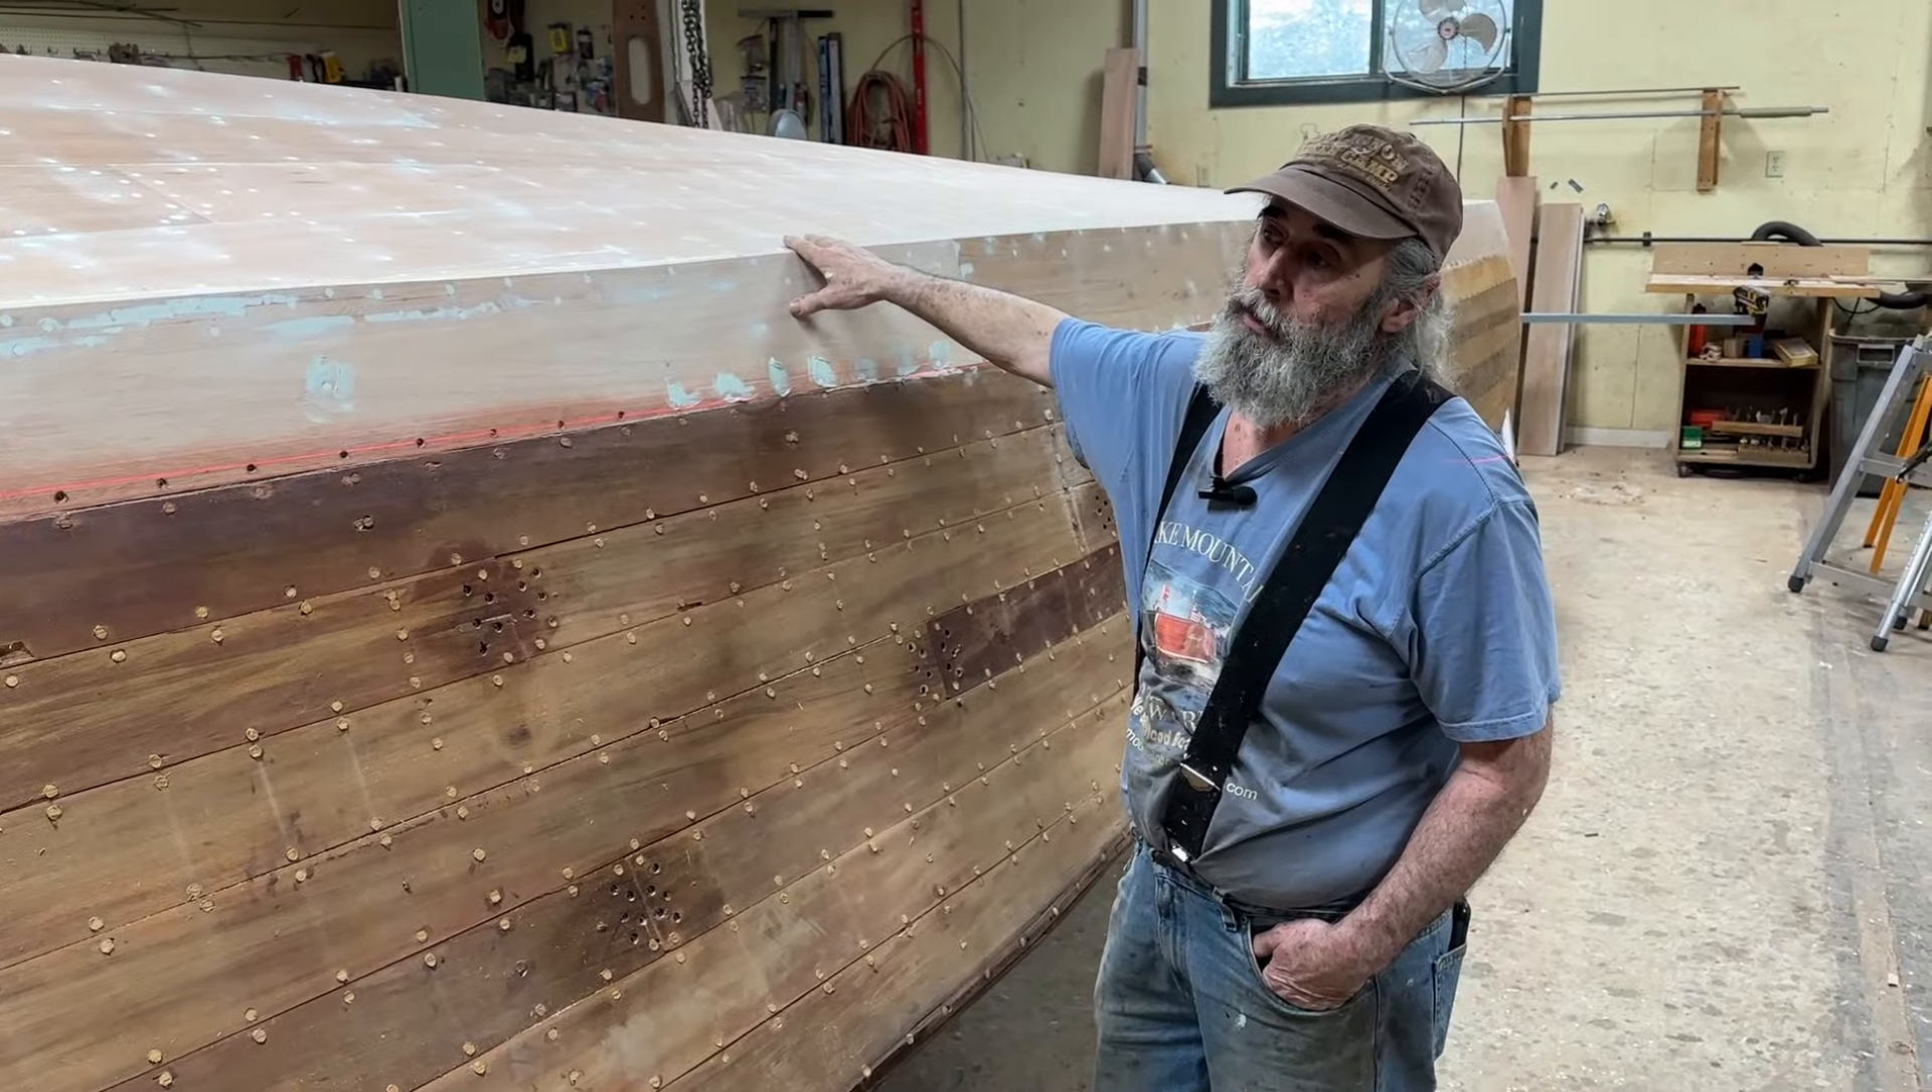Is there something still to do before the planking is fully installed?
No.